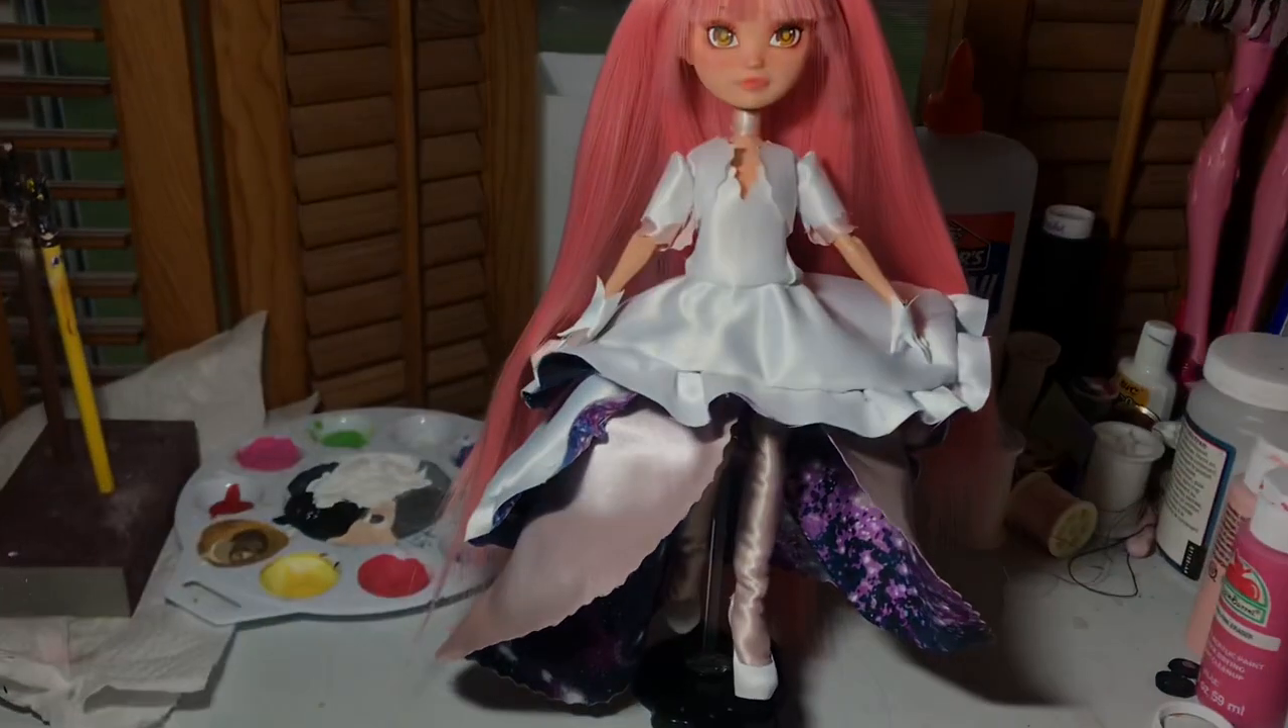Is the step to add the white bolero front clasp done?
No.